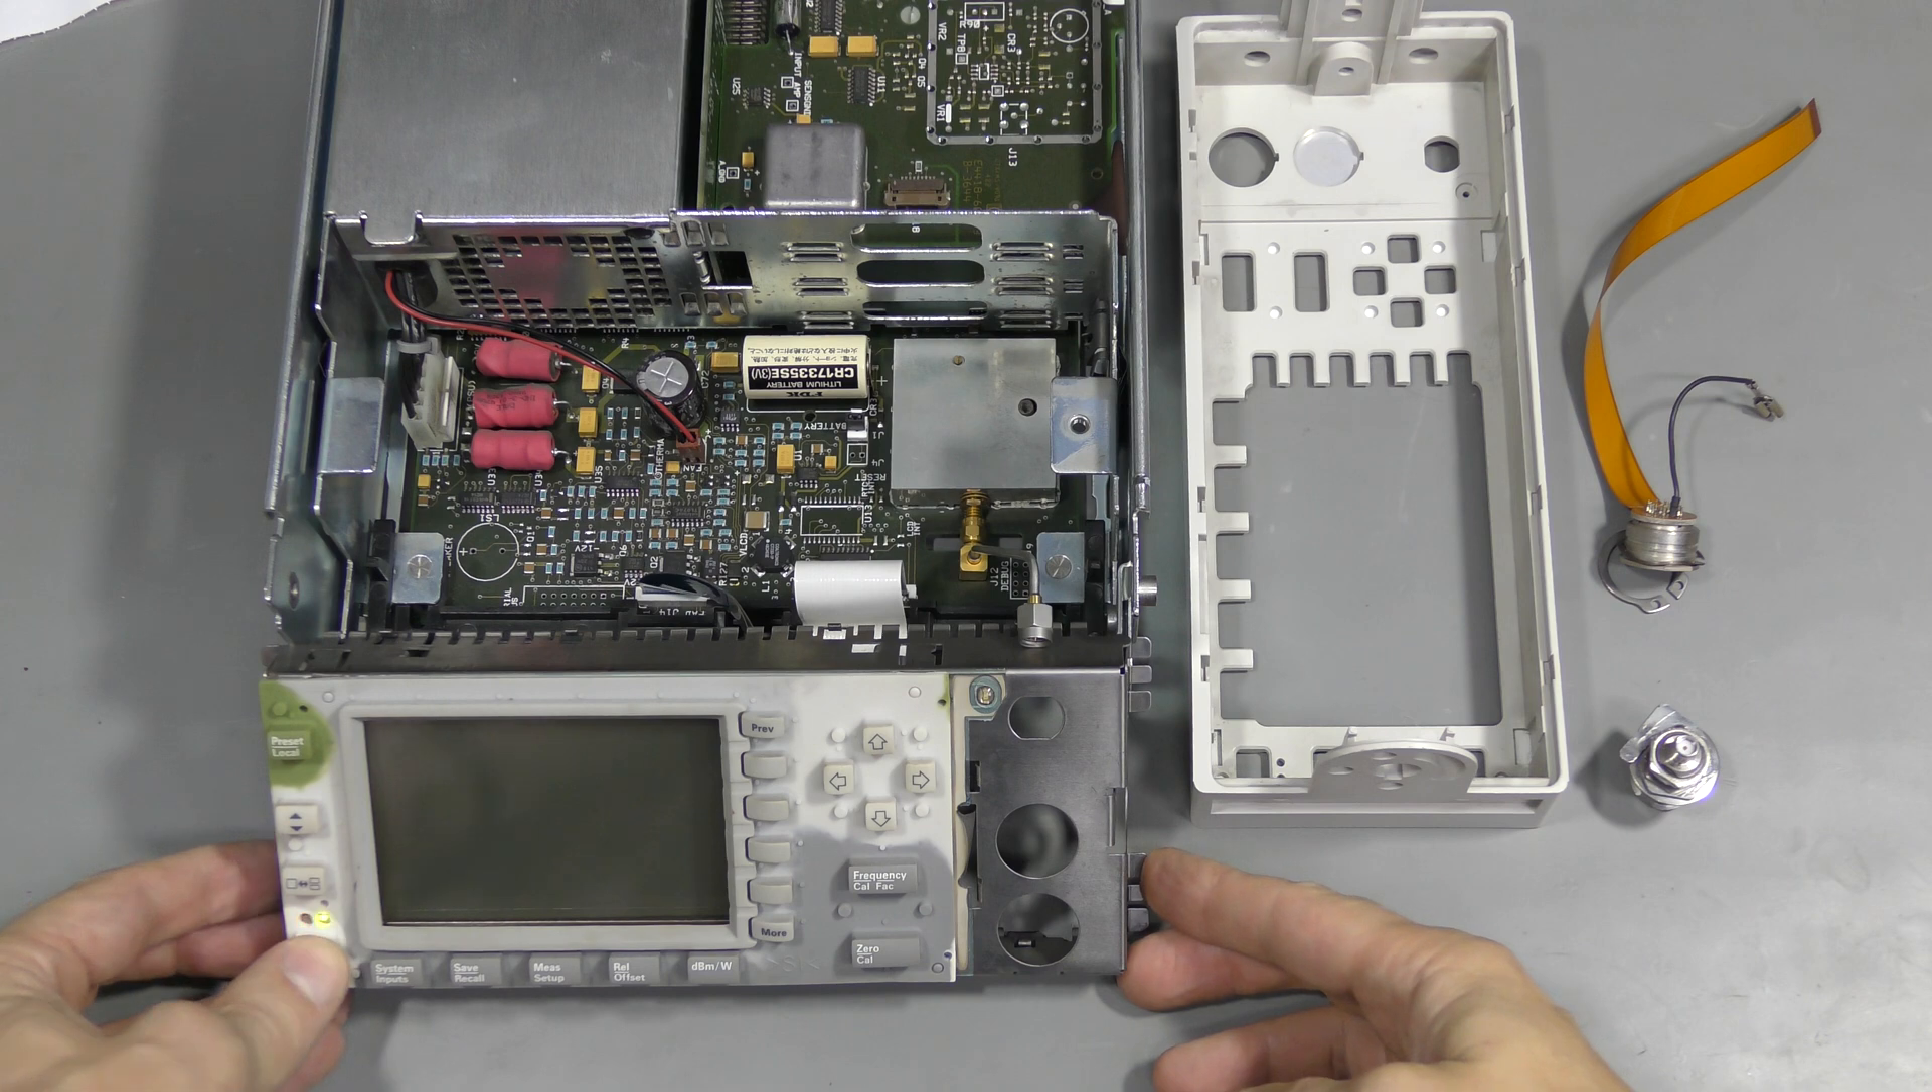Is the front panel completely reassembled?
No.